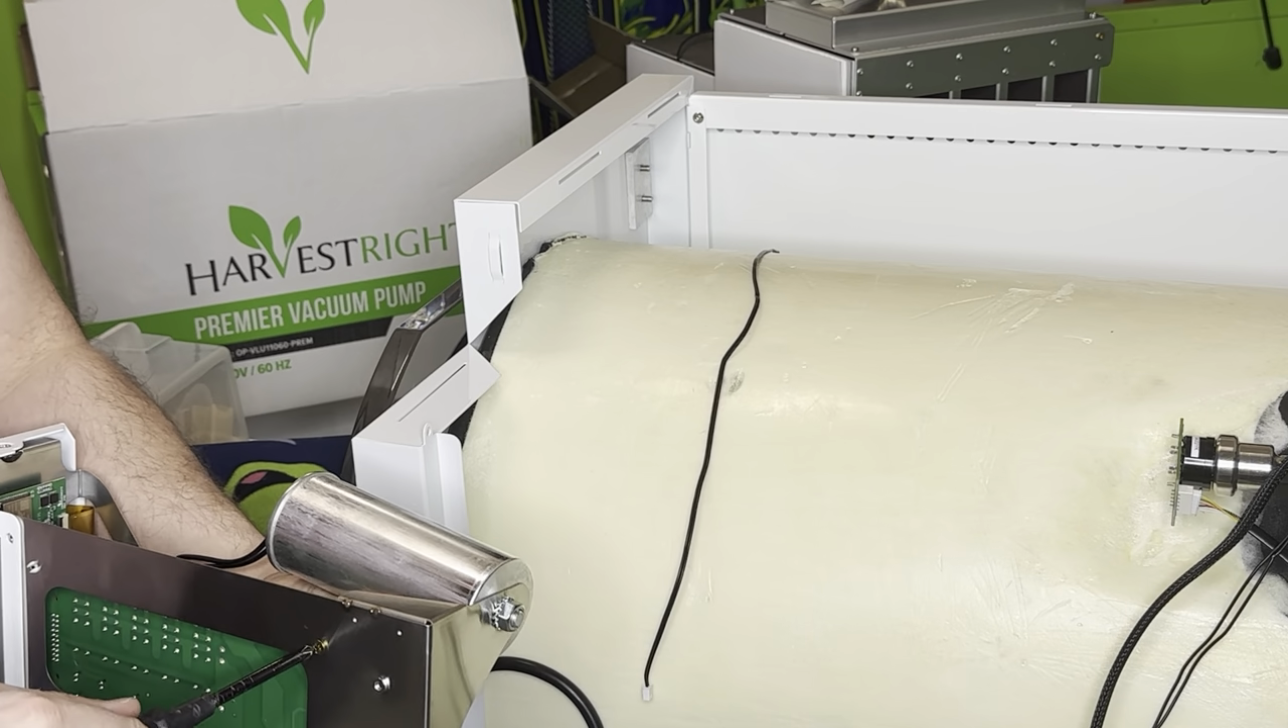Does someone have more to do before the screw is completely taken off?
Yes.